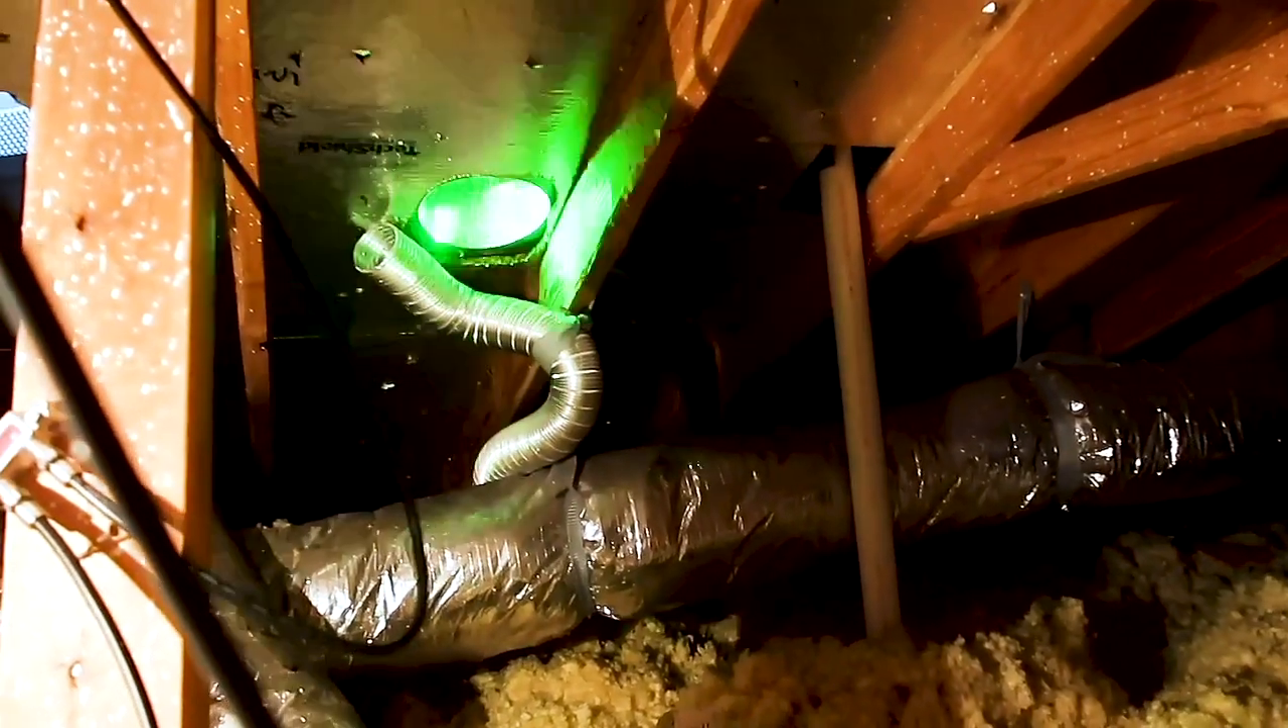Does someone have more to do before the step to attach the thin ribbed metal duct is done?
Yes.